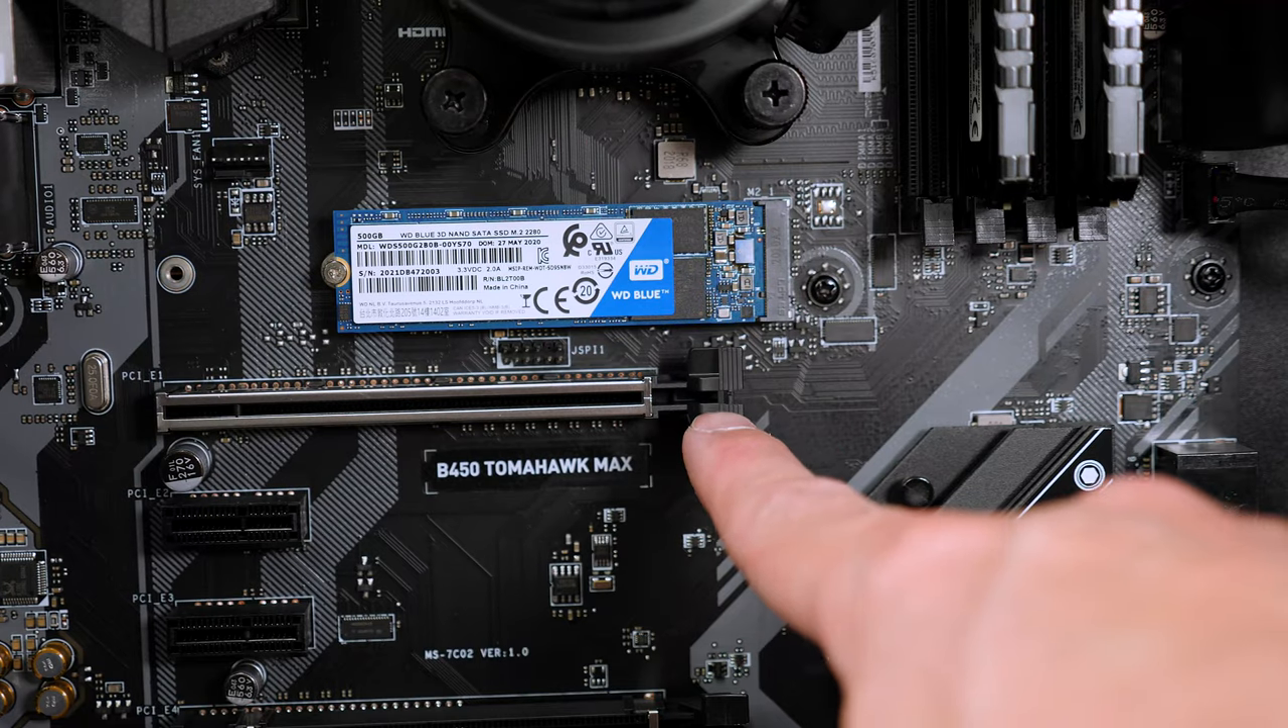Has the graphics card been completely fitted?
No.